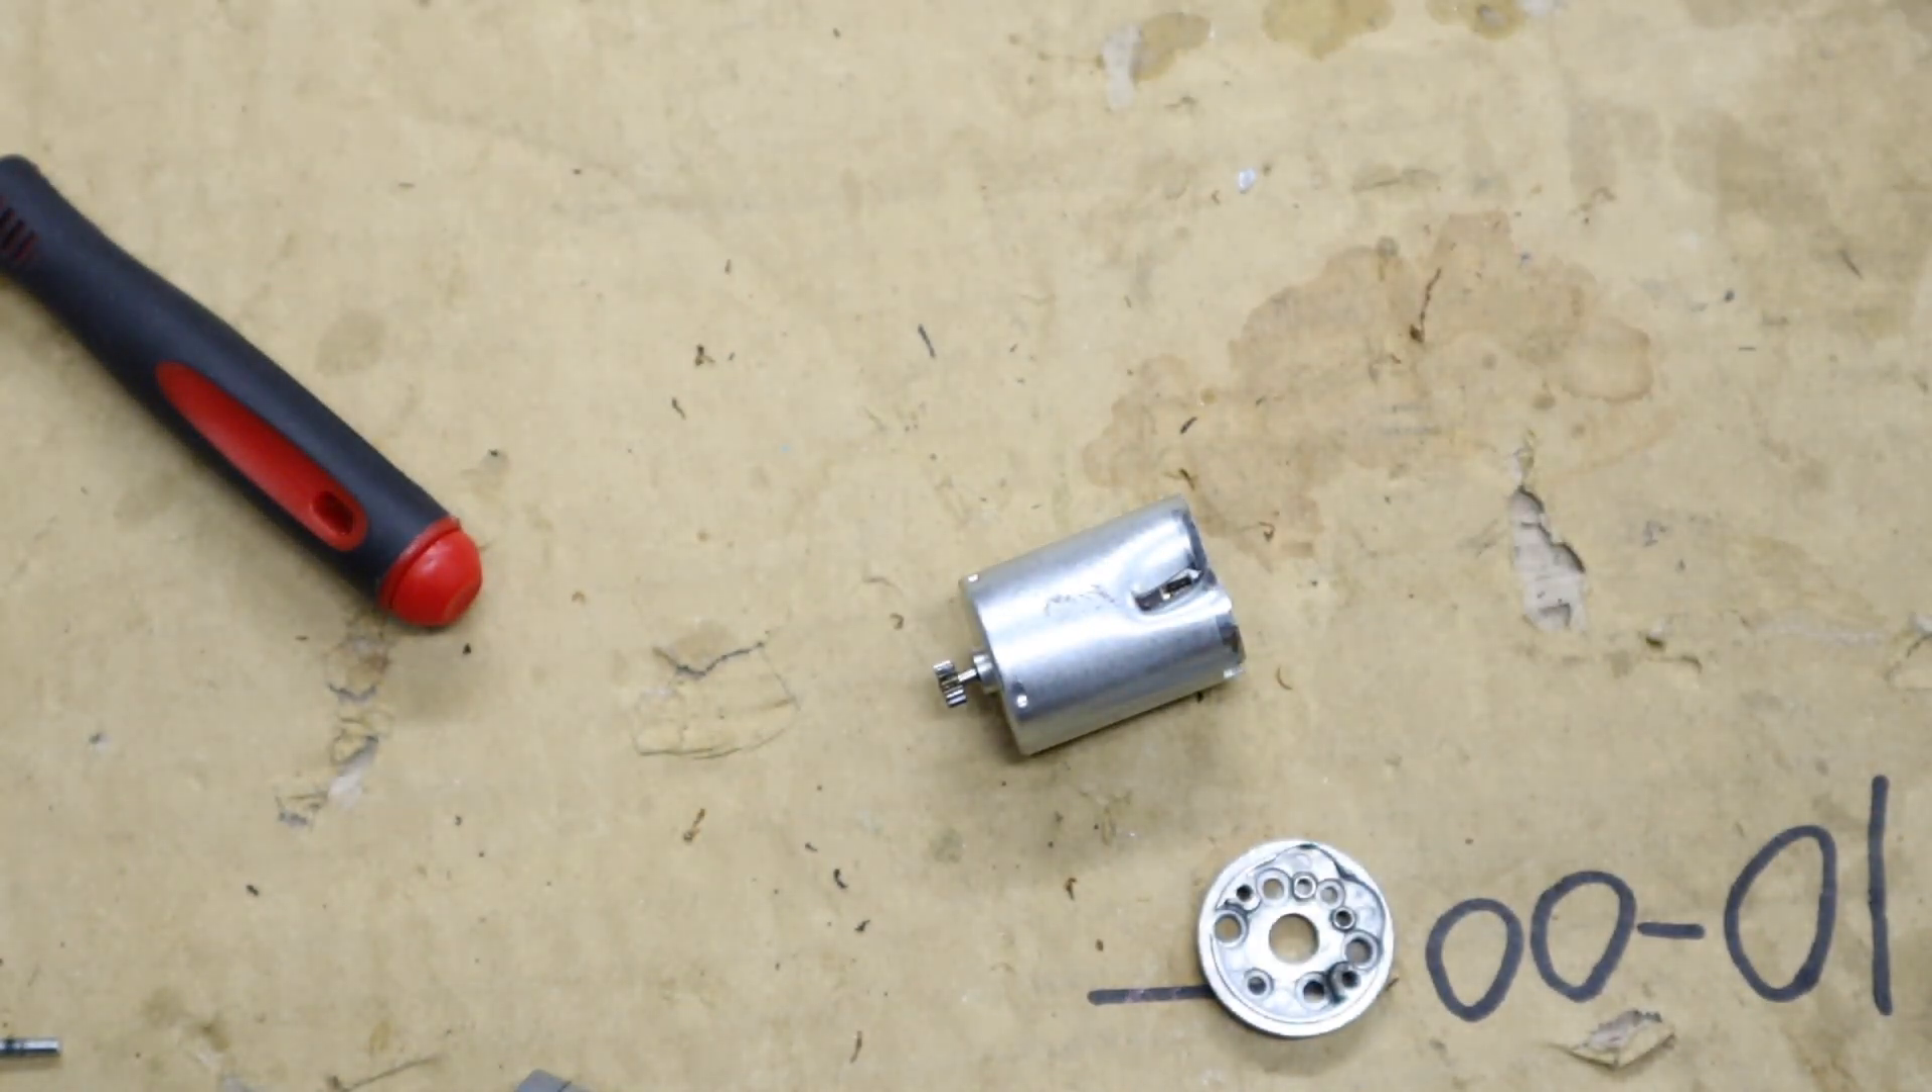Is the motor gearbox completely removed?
Yes.